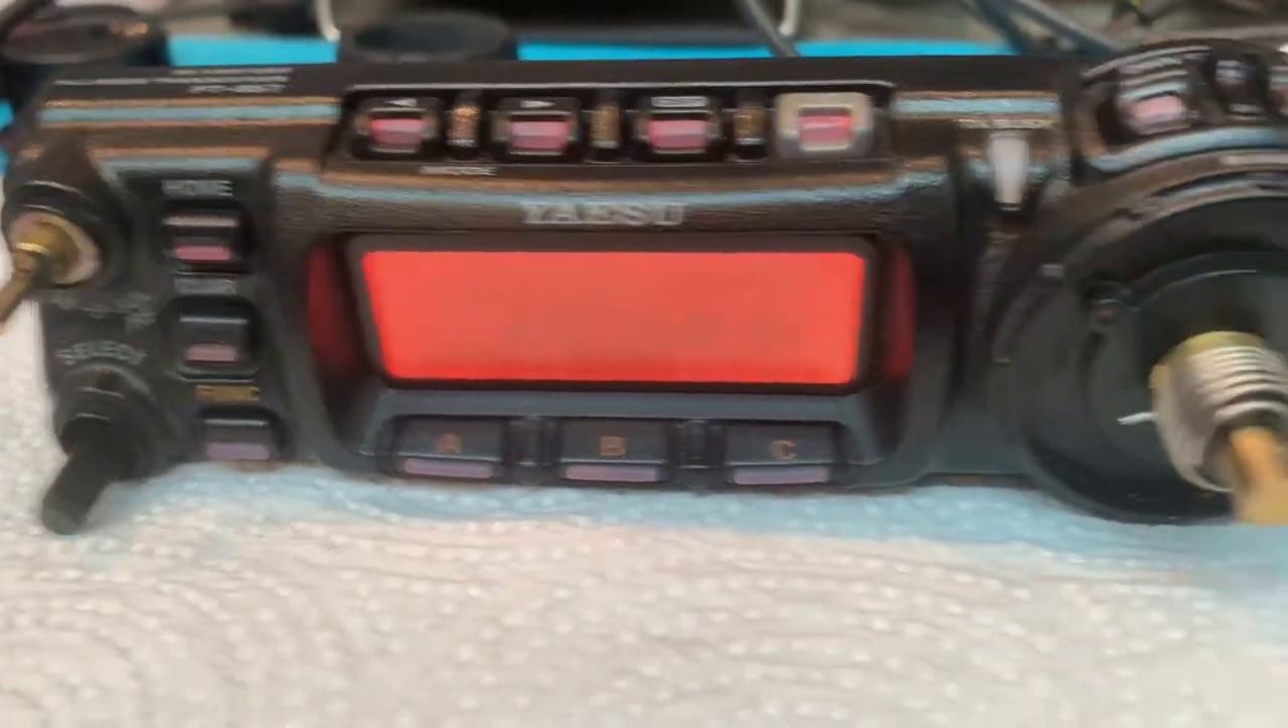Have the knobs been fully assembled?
No.